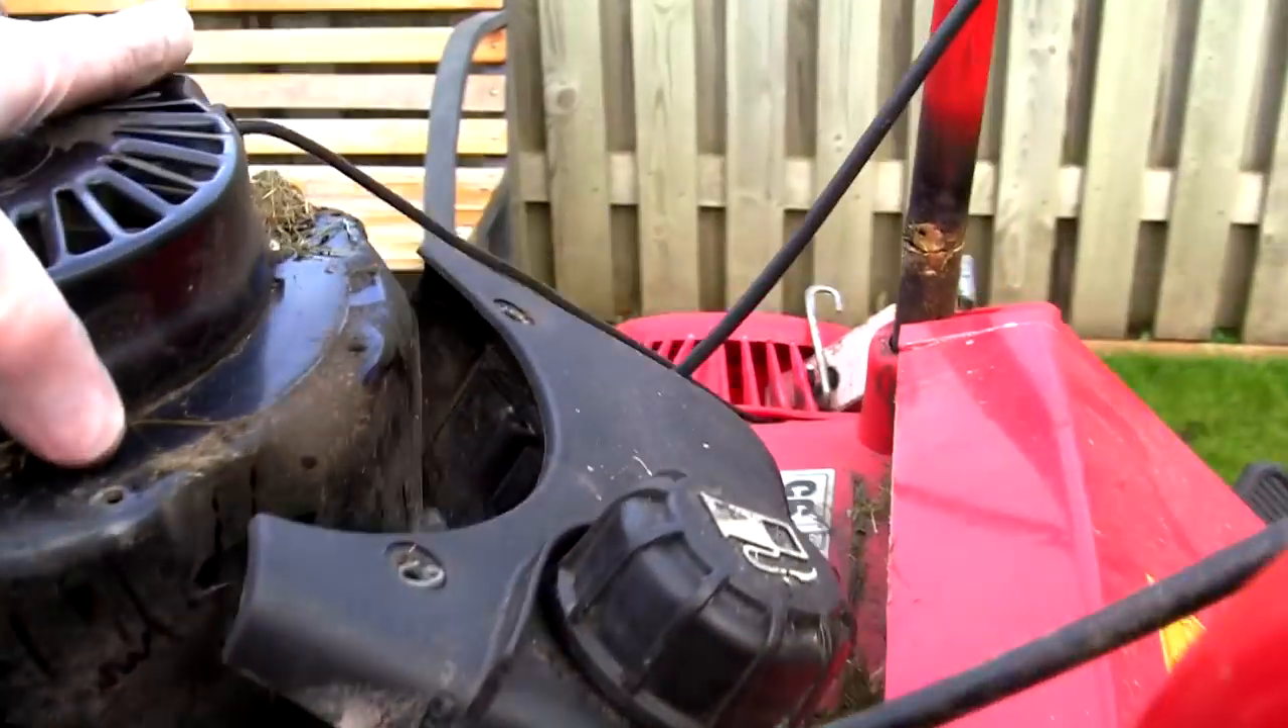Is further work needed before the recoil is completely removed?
Yes.